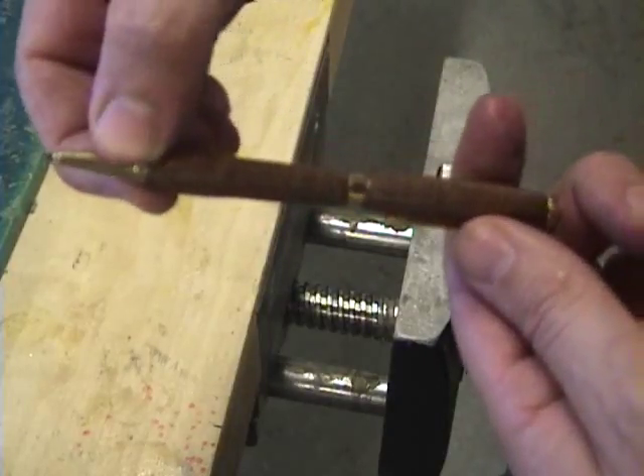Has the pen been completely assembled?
Yes.